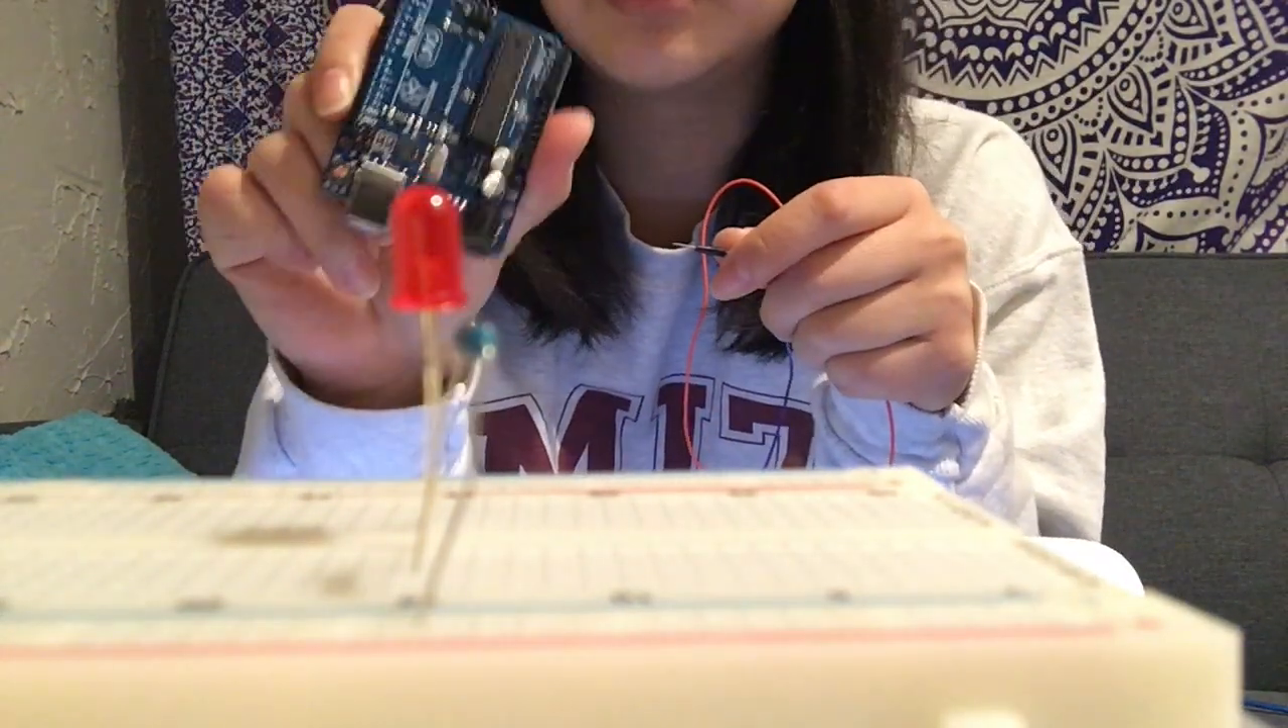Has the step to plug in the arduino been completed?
No.